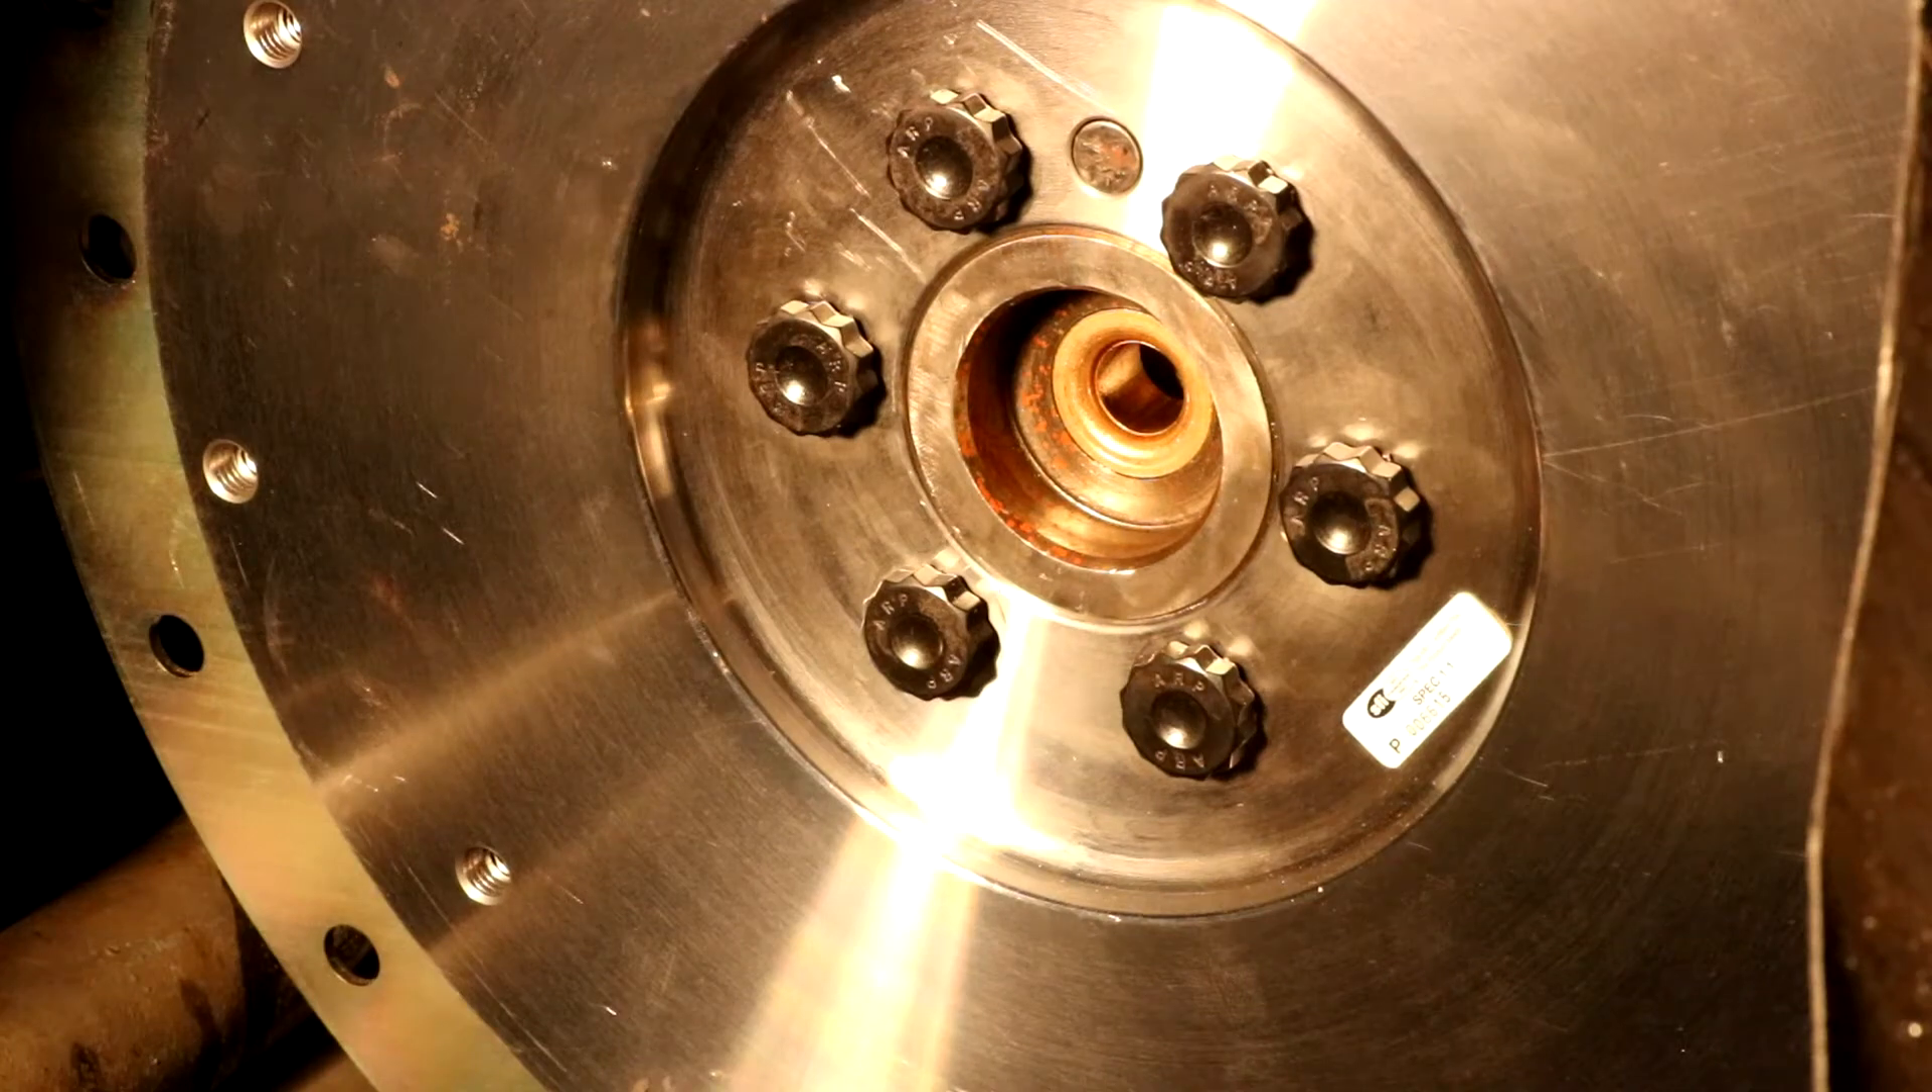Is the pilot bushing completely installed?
Yes.